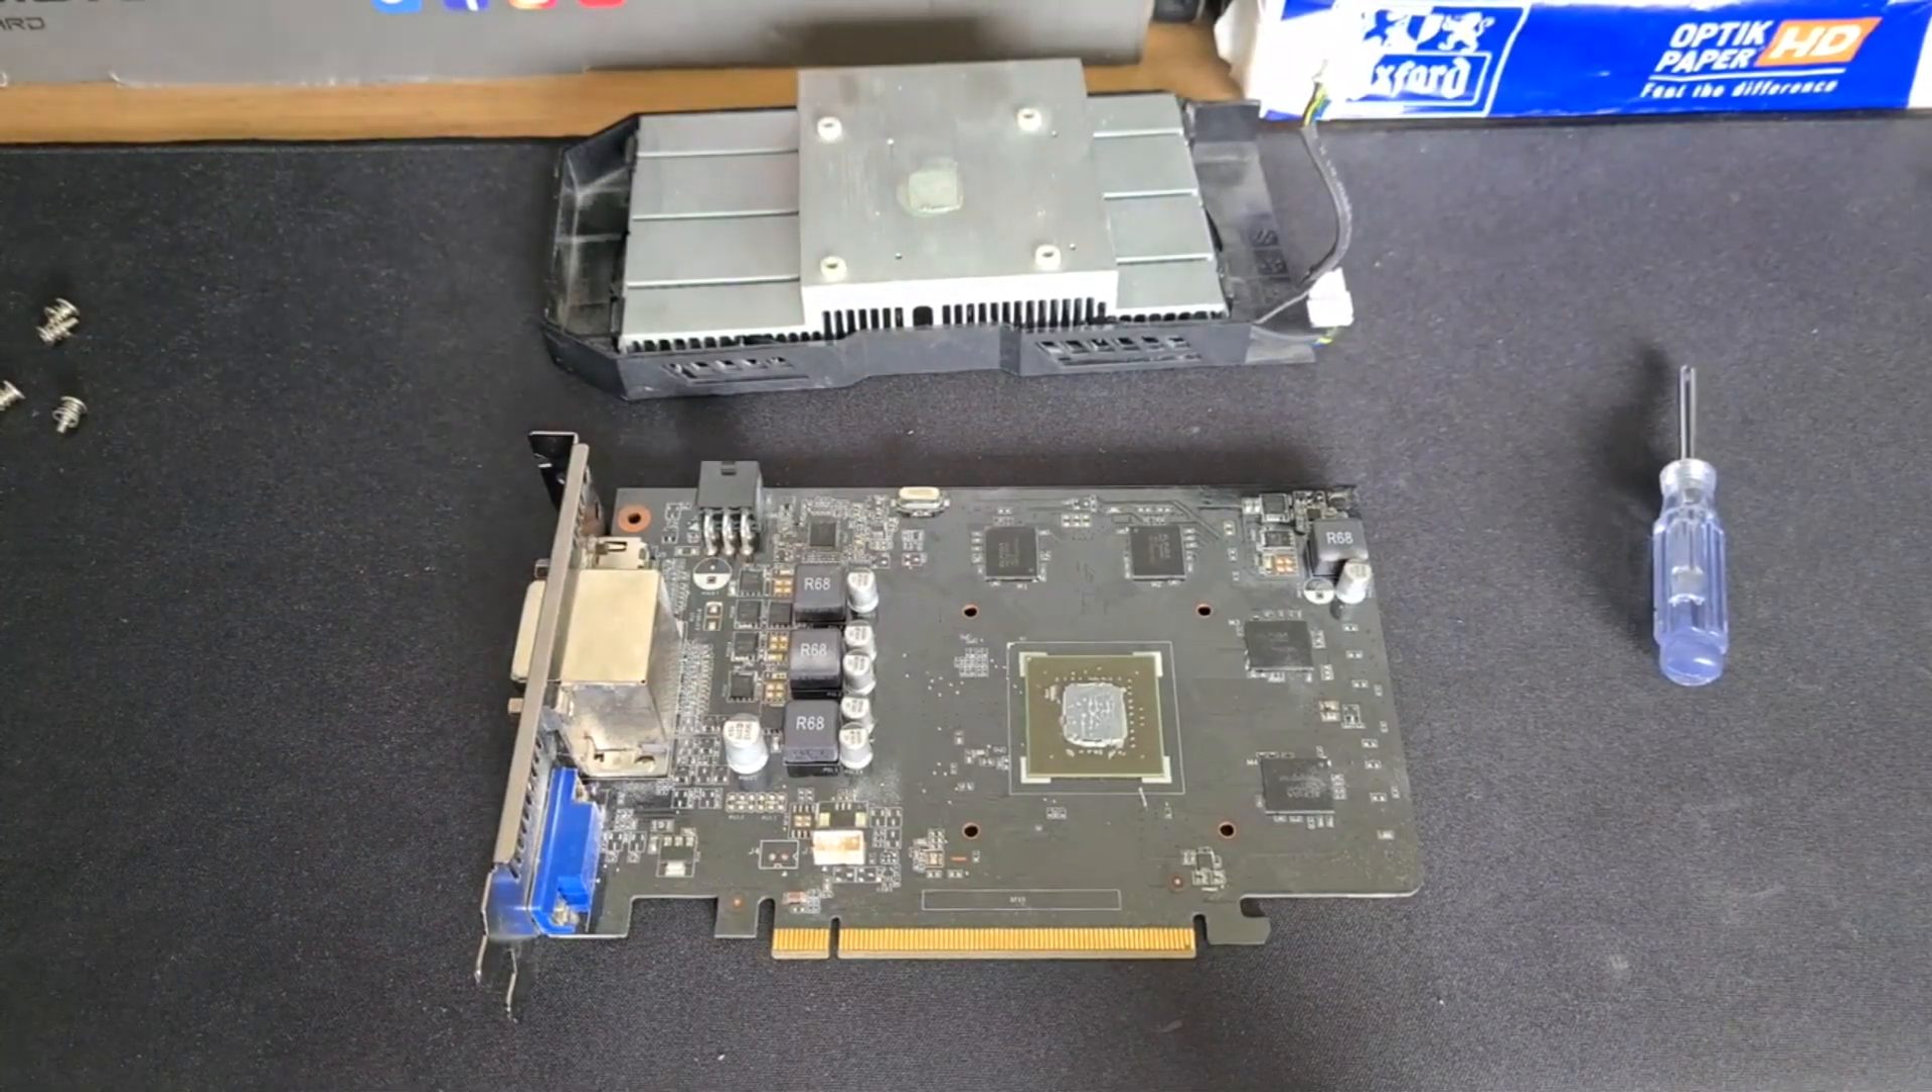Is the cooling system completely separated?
Yes.